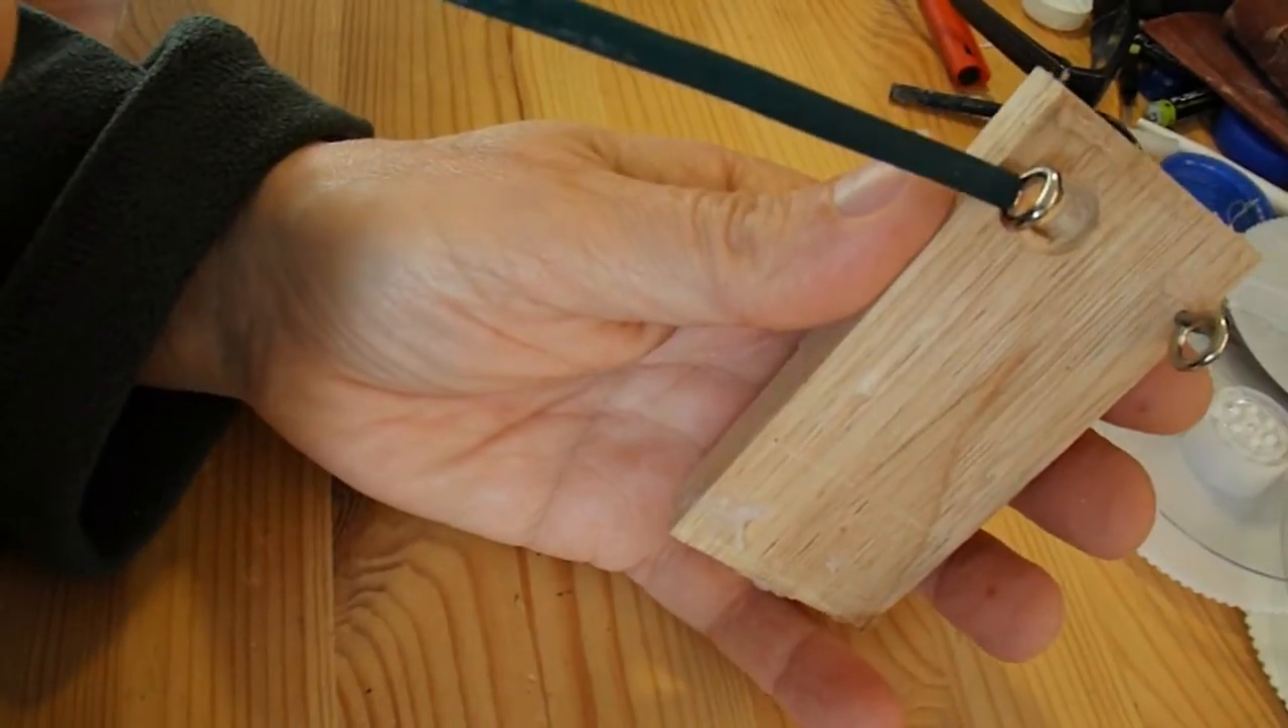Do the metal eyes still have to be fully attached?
No.